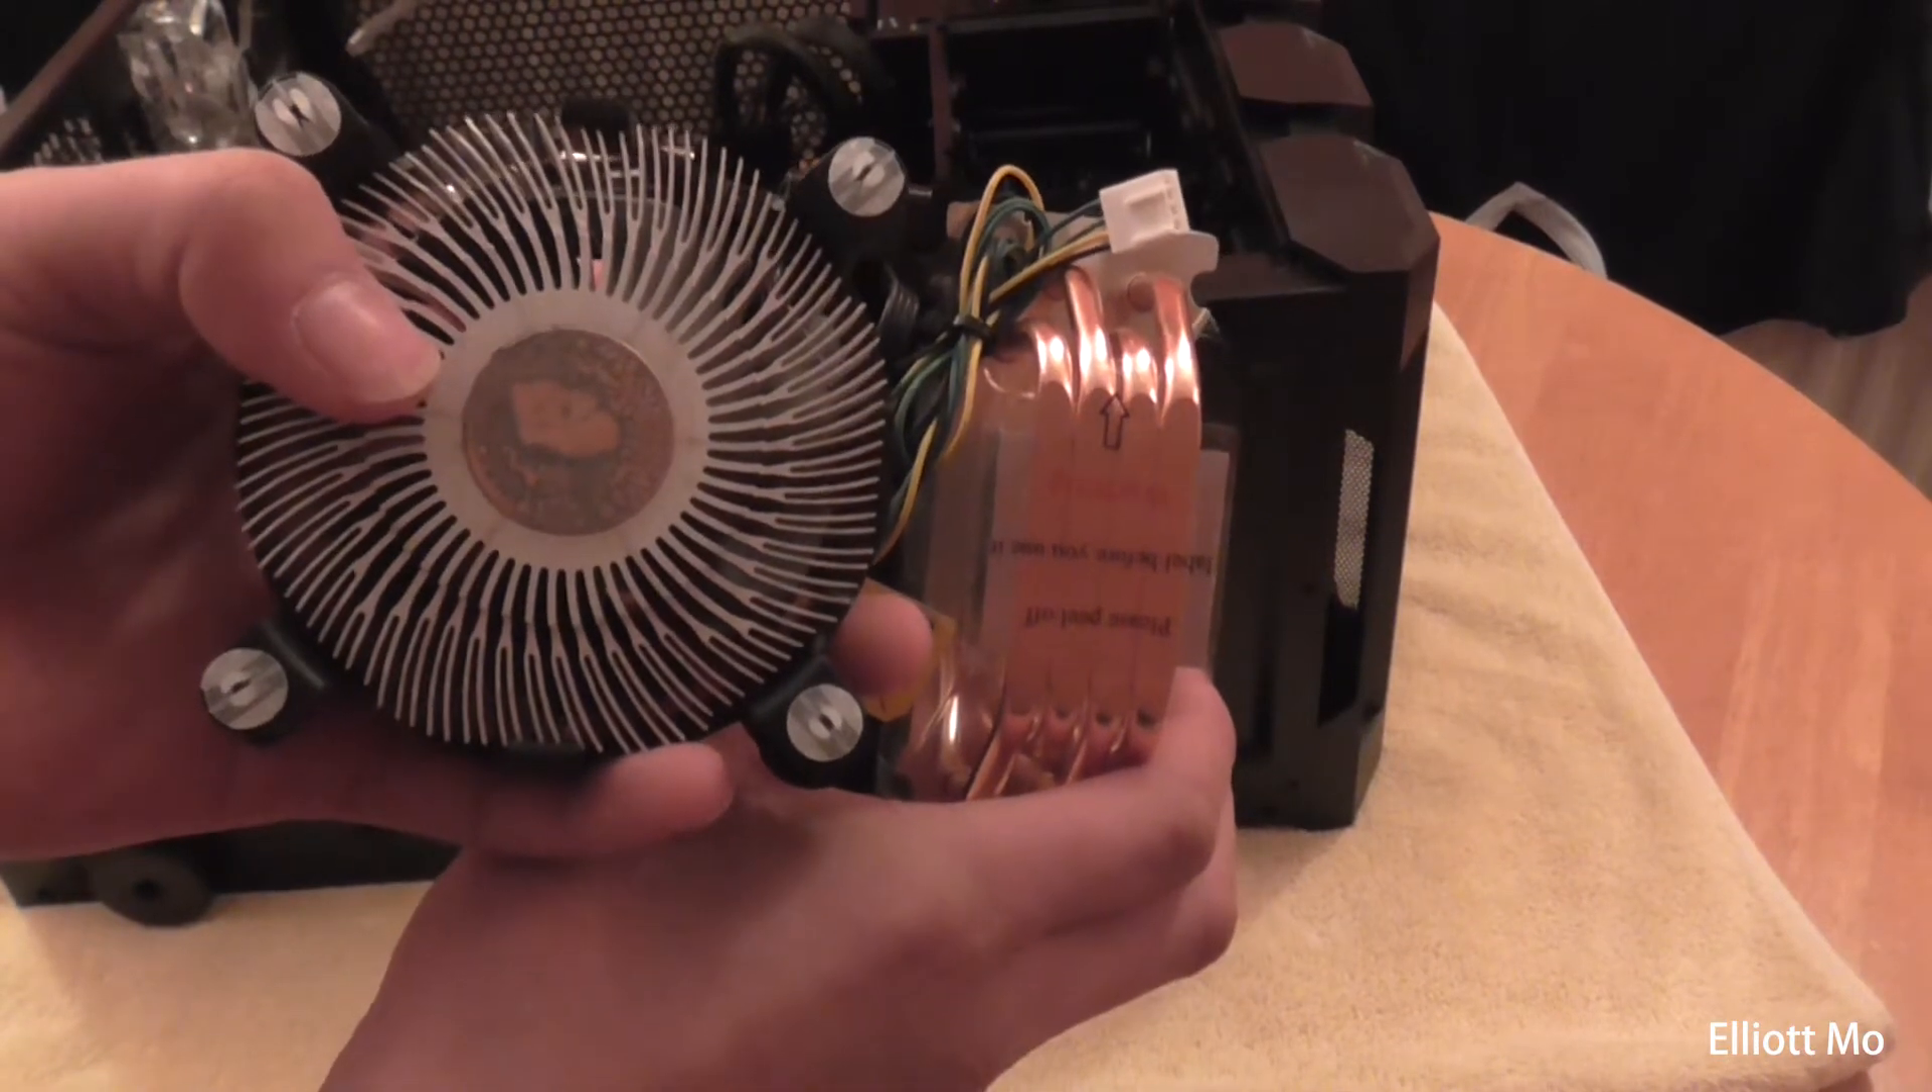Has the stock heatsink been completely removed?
Yes.